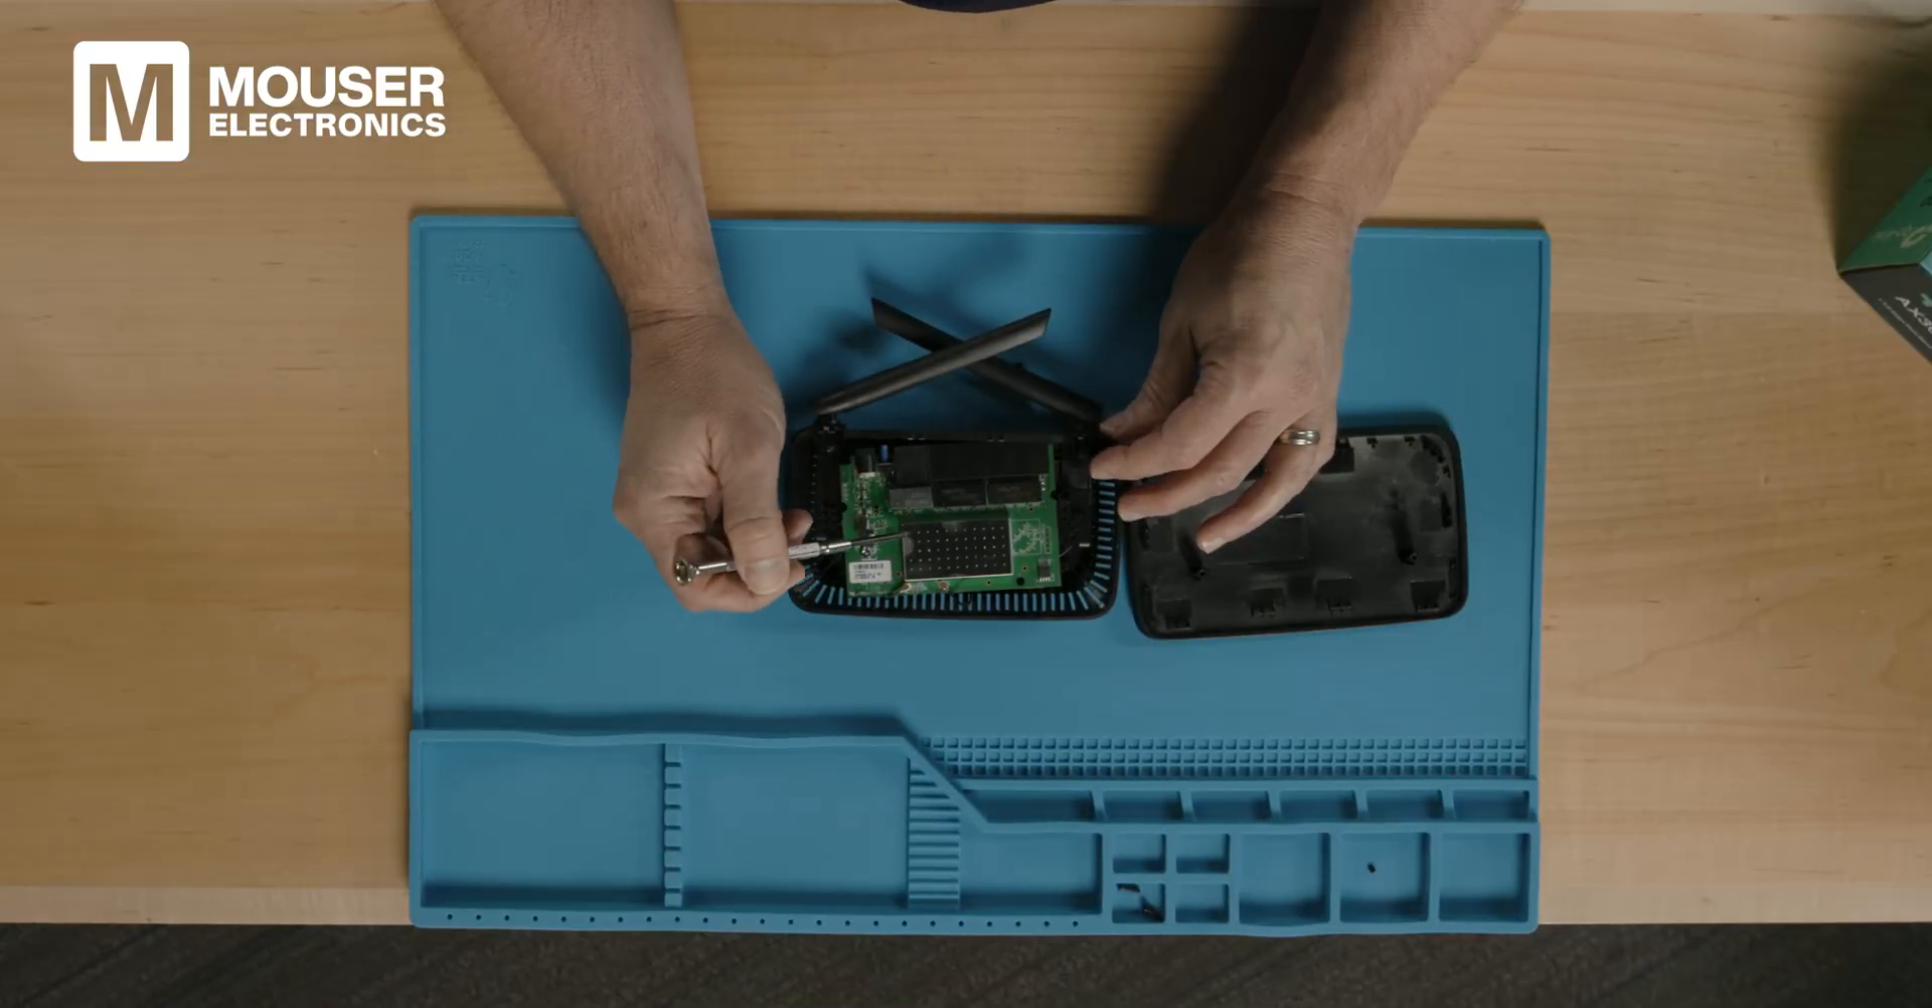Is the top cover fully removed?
Yes.